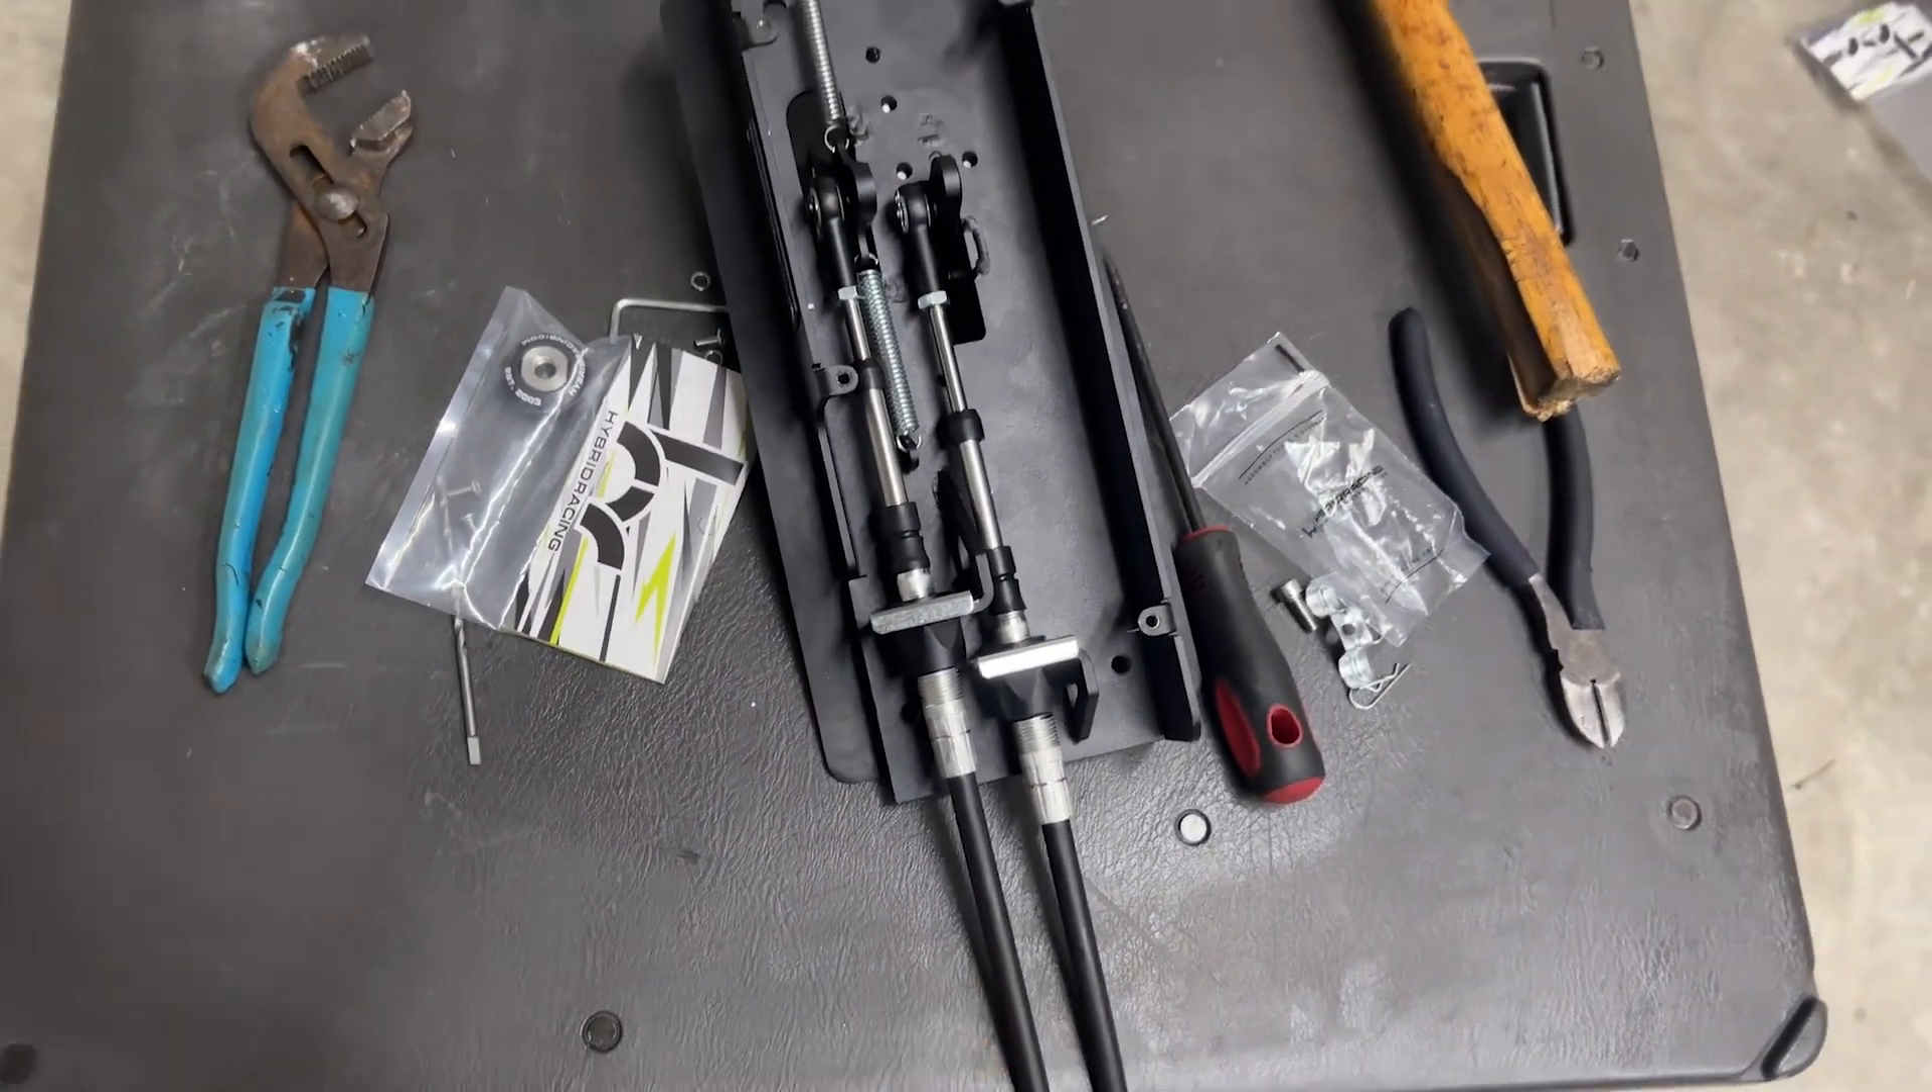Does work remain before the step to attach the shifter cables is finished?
No.